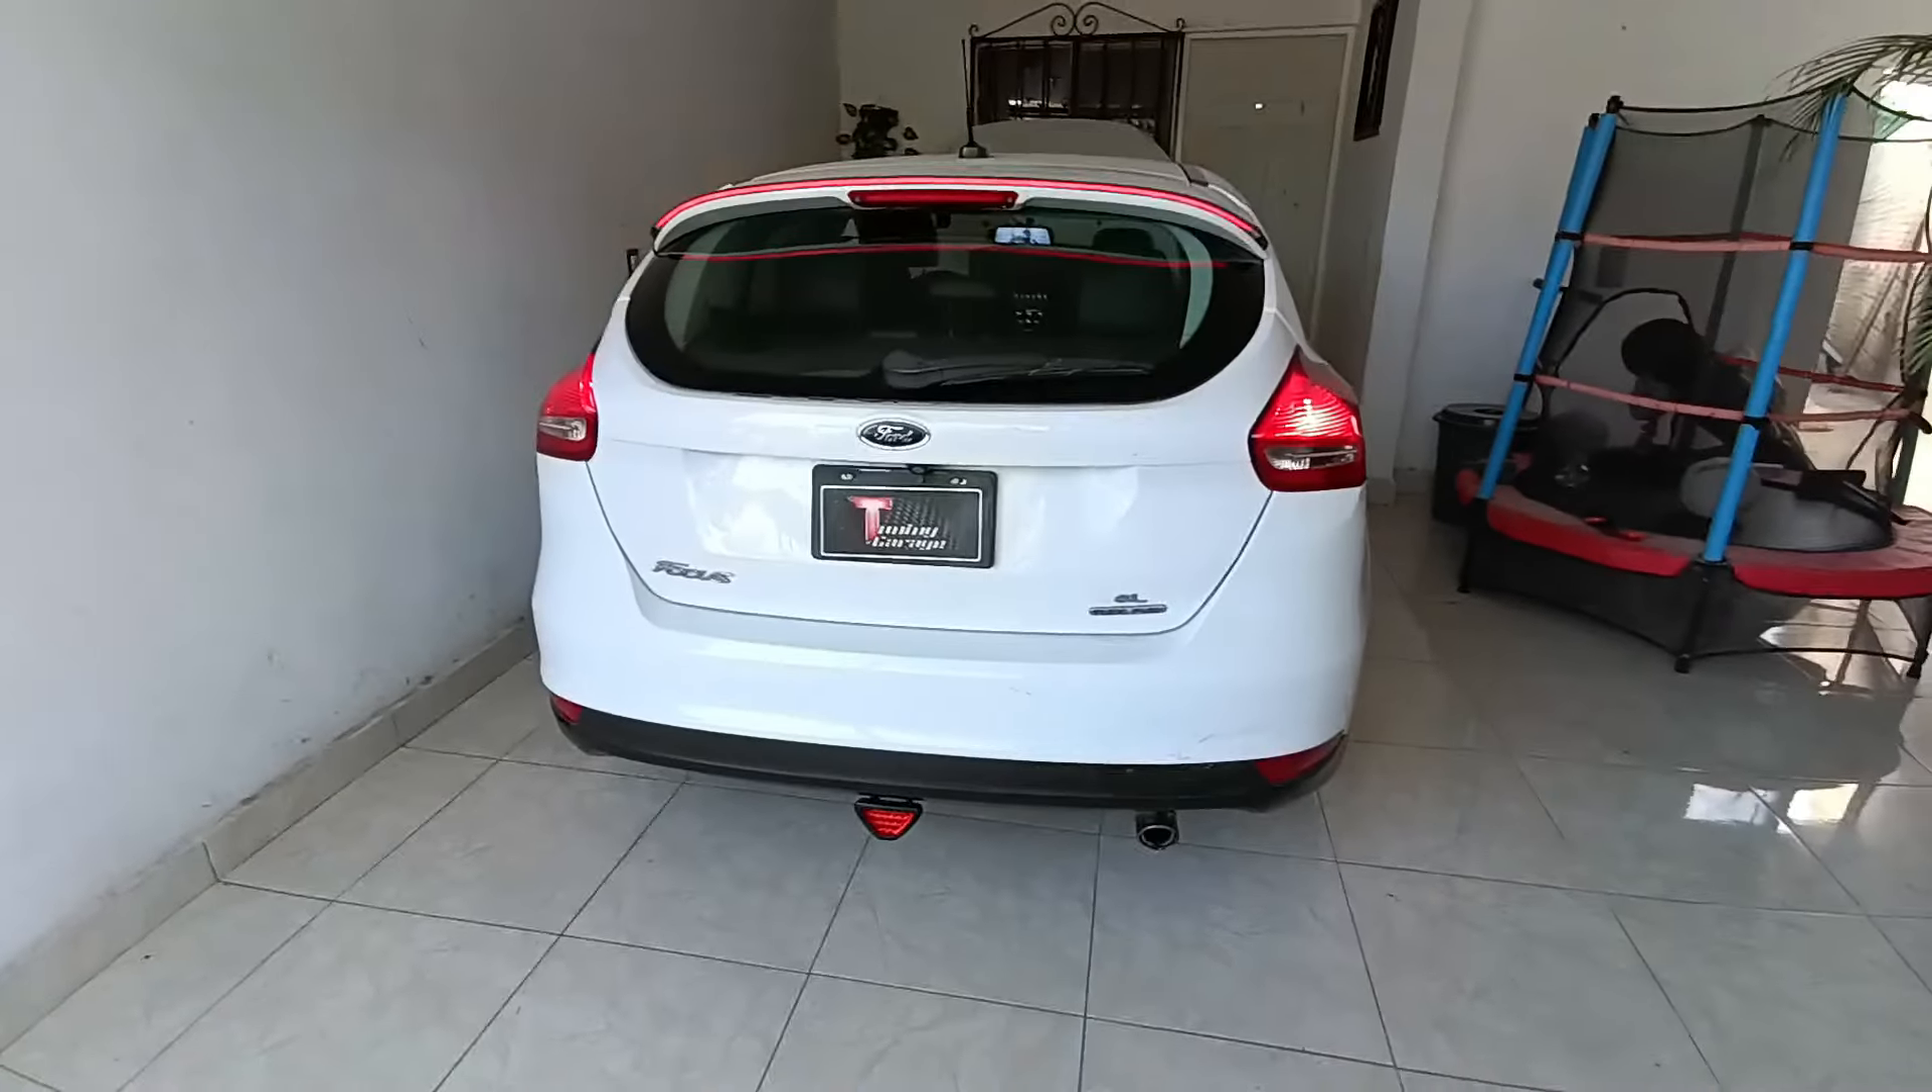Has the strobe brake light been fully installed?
Yes.